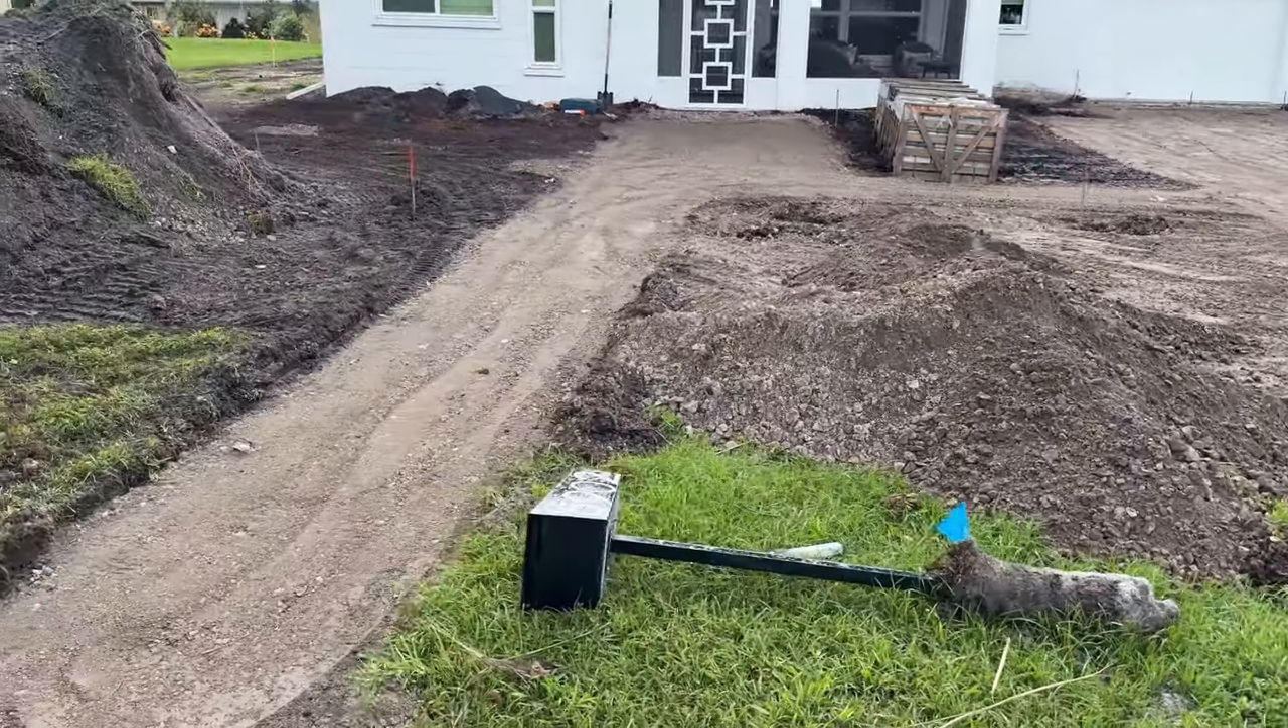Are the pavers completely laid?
No.